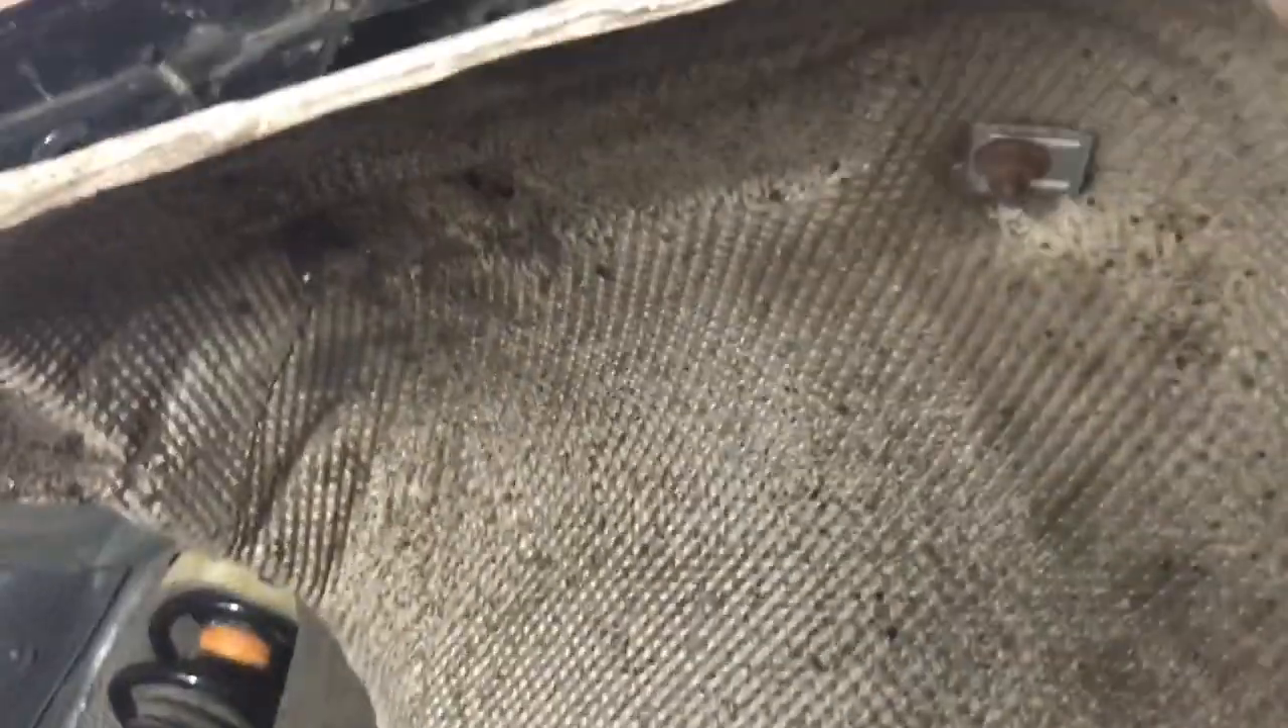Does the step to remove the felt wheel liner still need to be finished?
Yes.